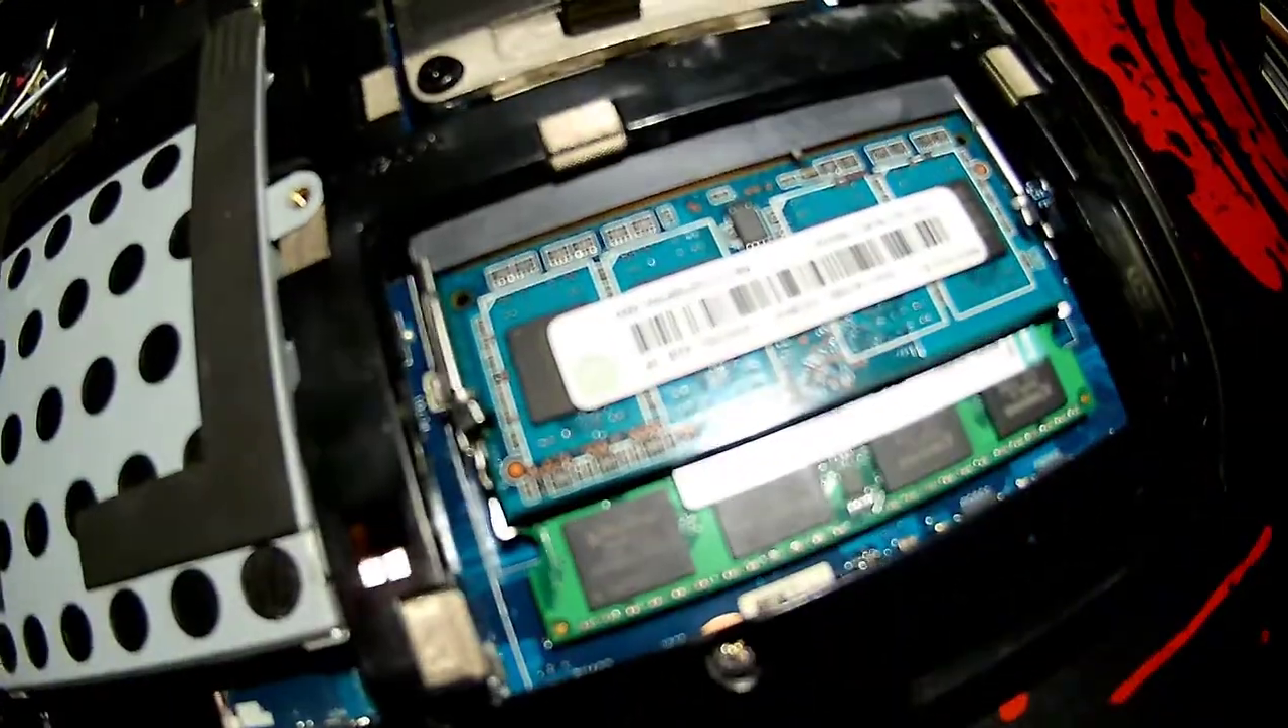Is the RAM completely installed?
Yes.